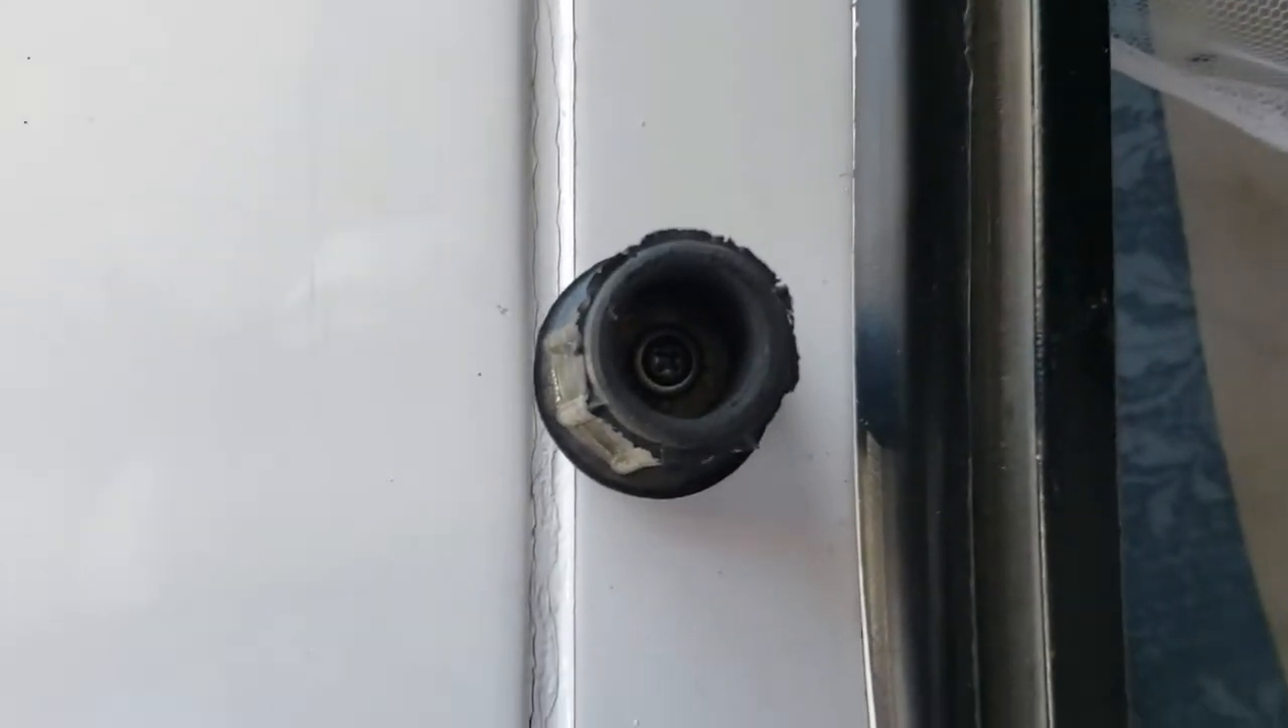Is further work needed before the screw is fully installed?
No.